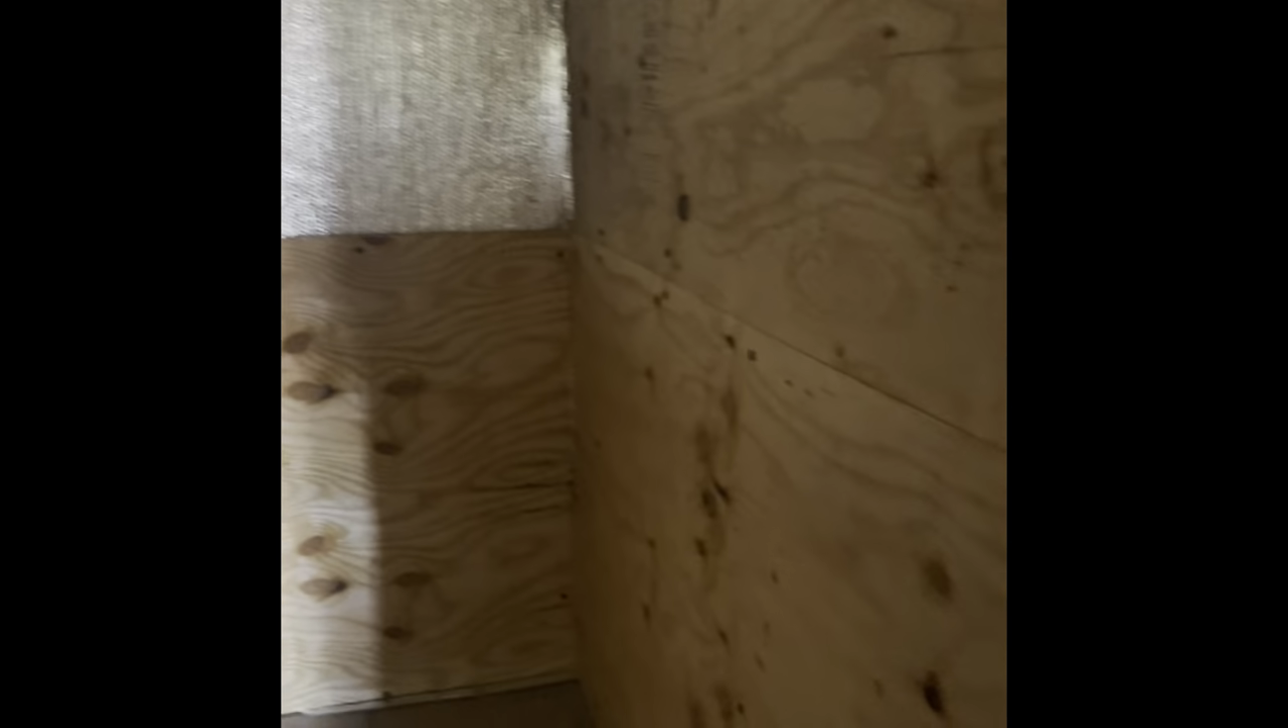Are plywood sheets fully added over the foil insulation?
No.